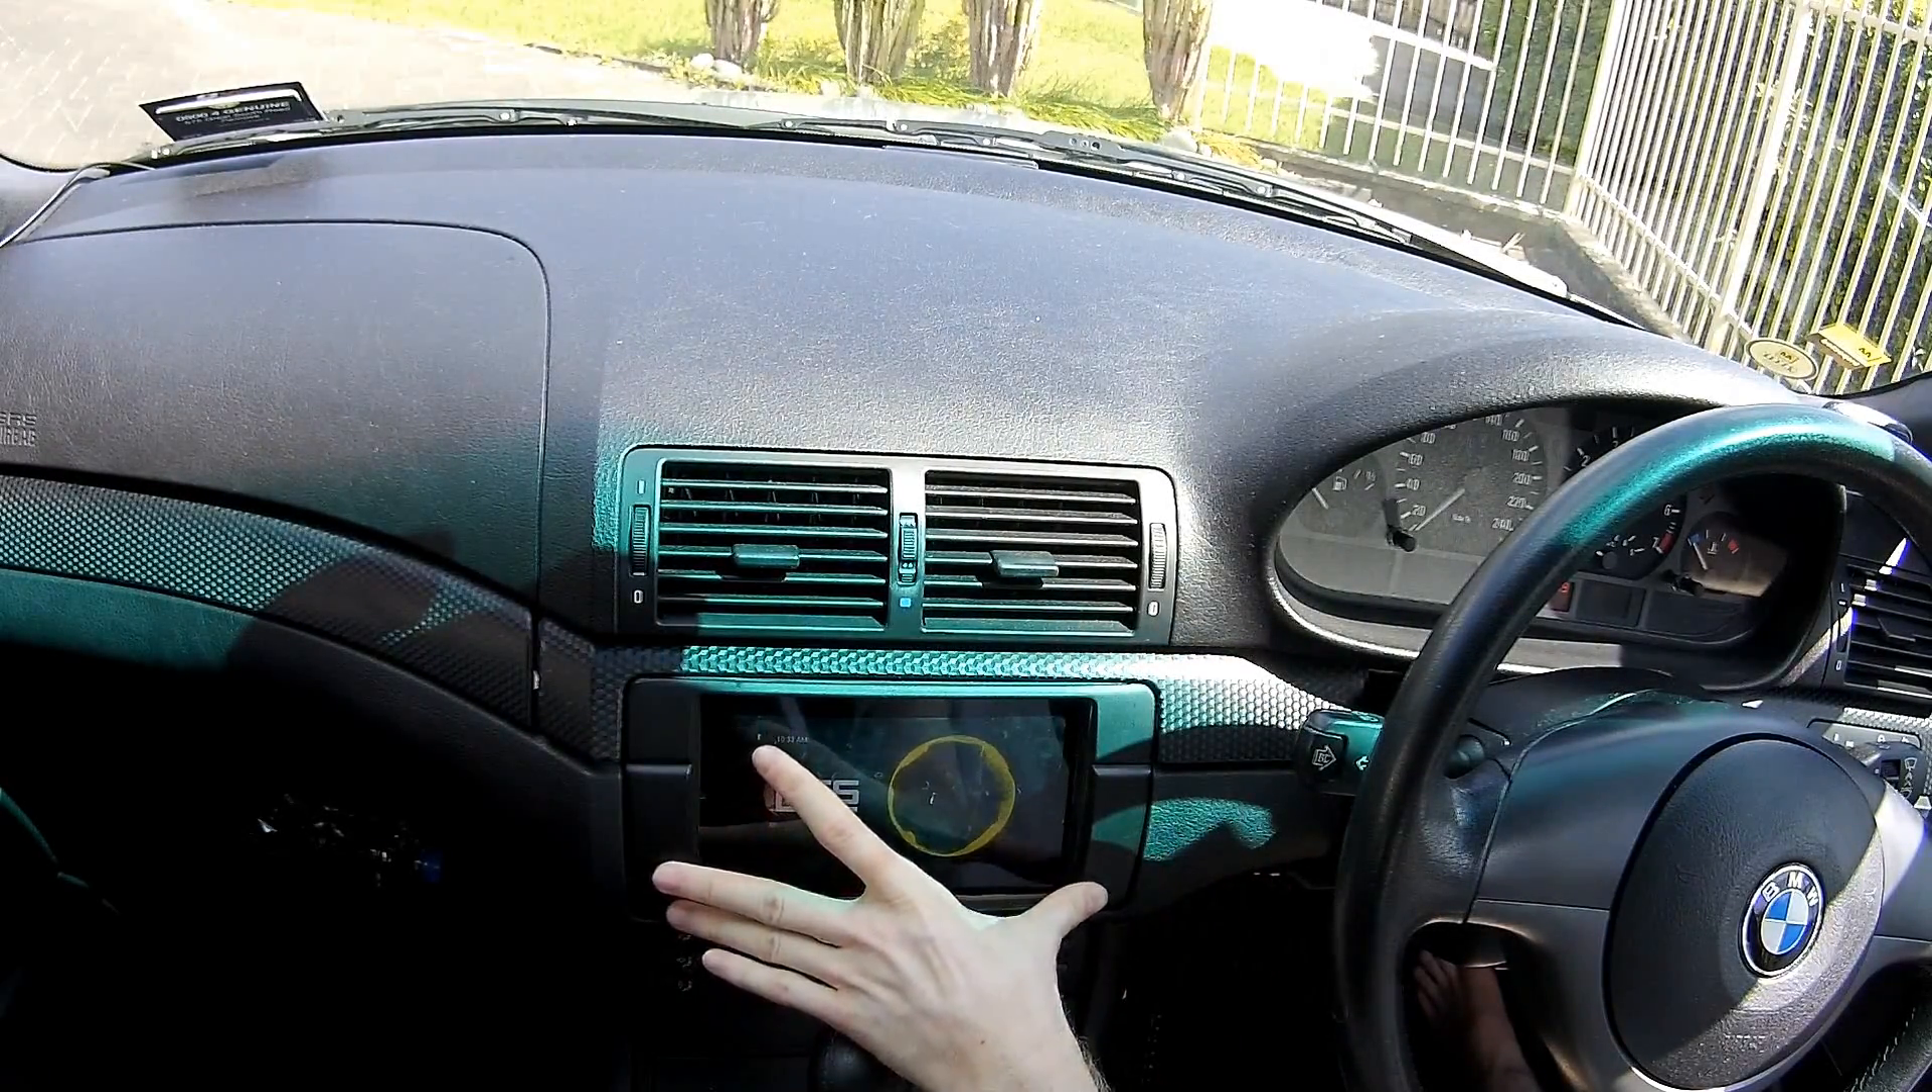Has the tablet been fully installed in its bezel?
Yes.